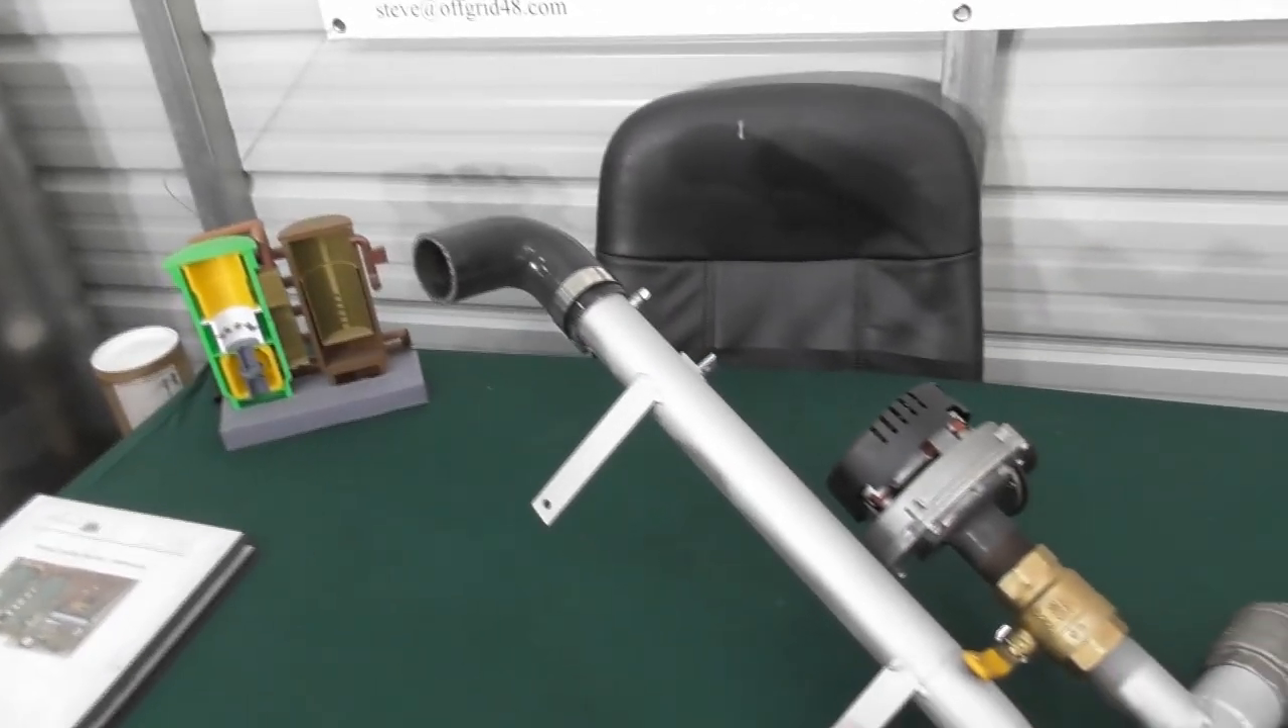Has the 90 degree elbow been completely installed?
Yes.